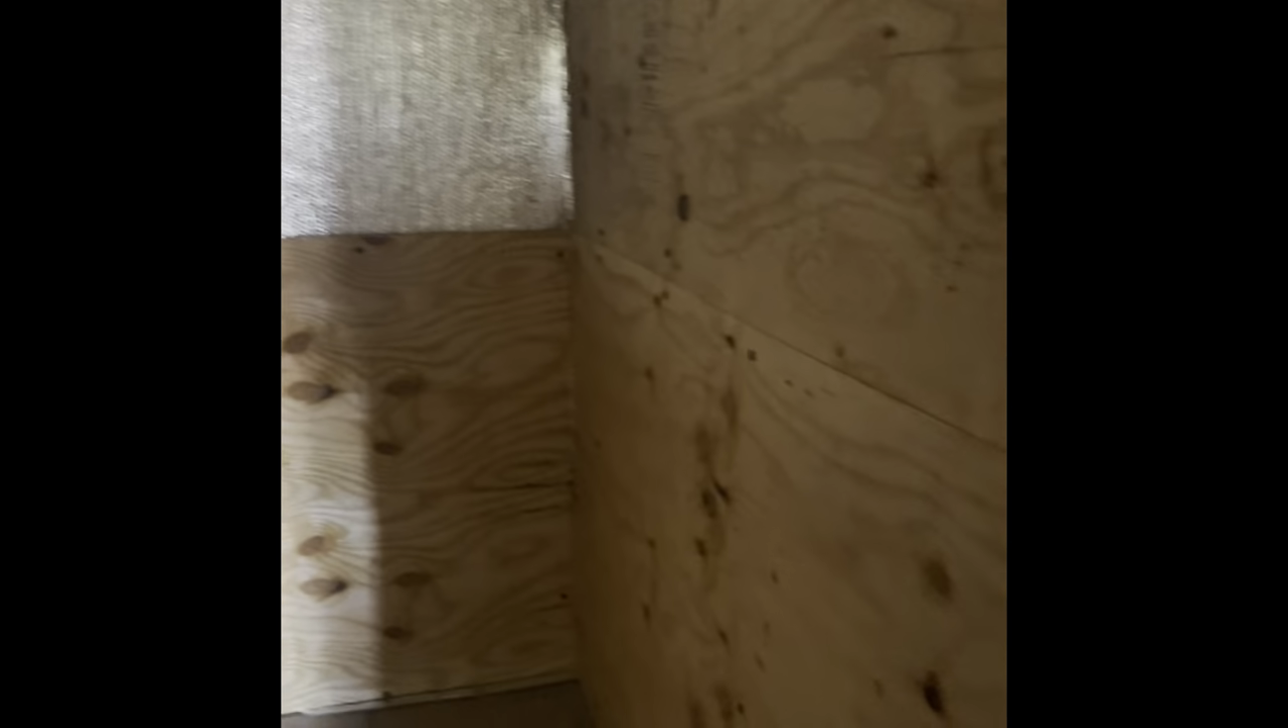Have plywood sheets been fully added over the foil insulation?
No.